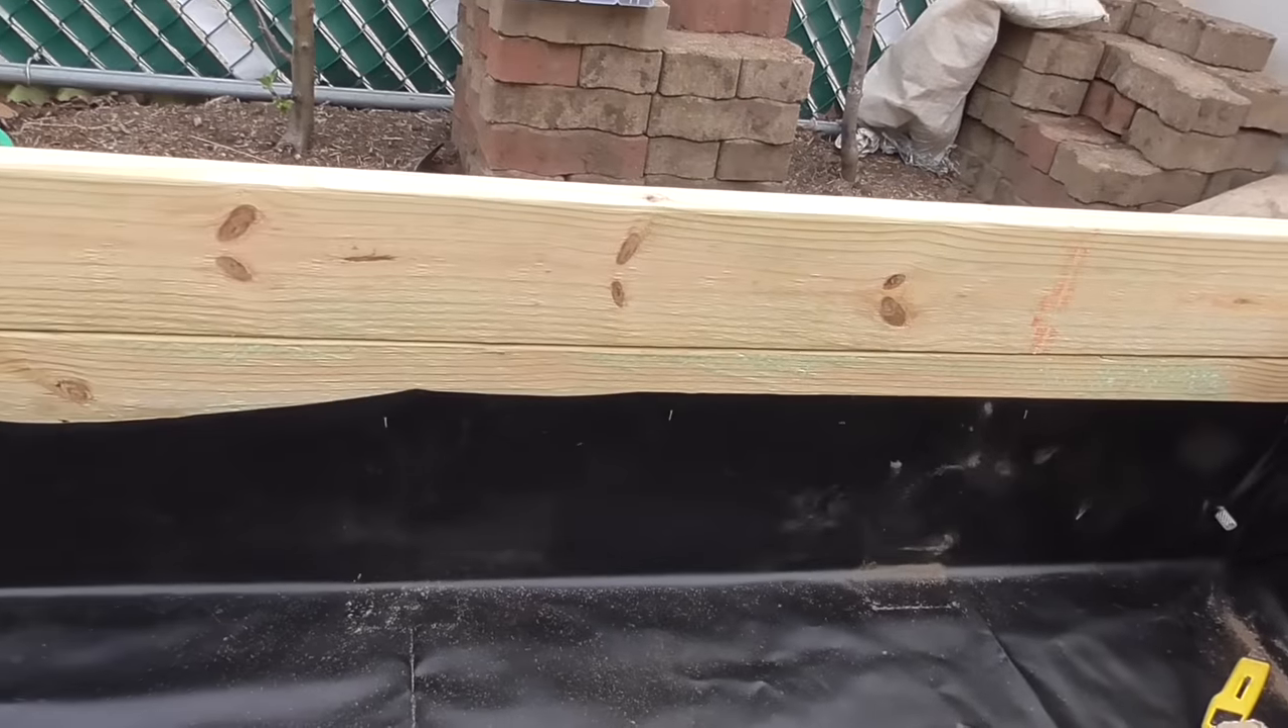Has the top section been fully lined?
No.